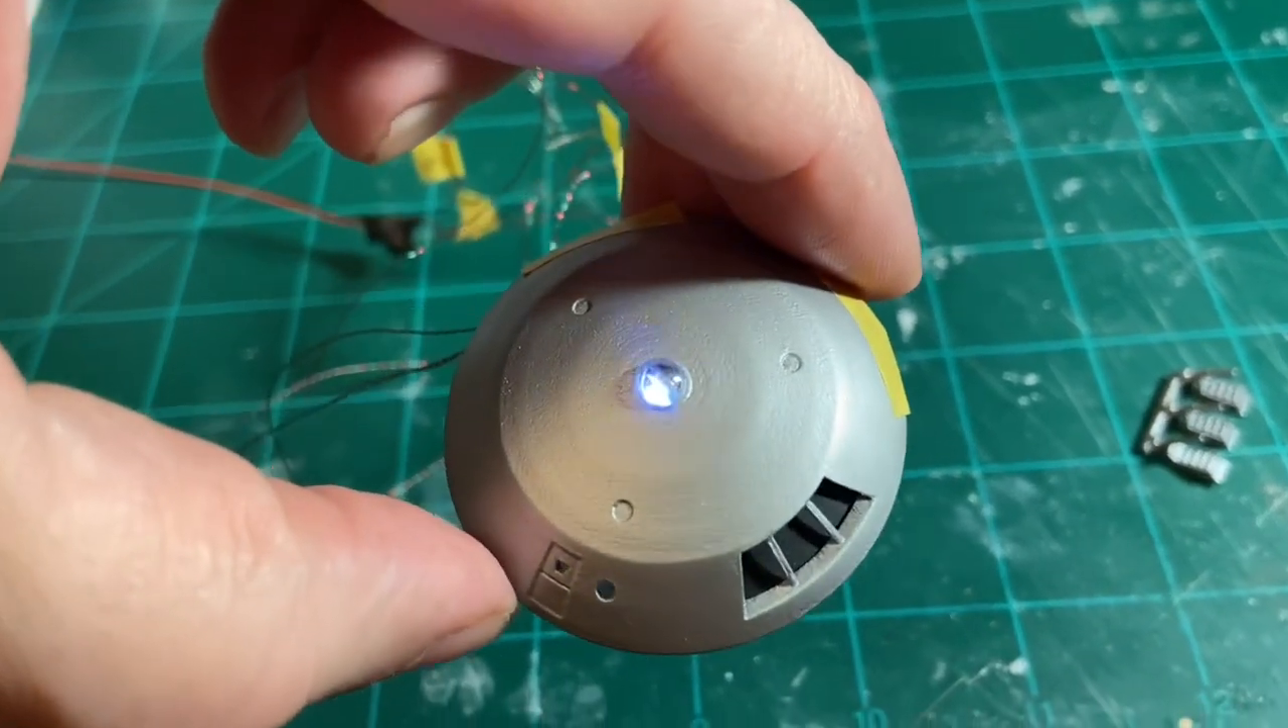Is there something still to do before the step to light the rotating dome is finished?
No.